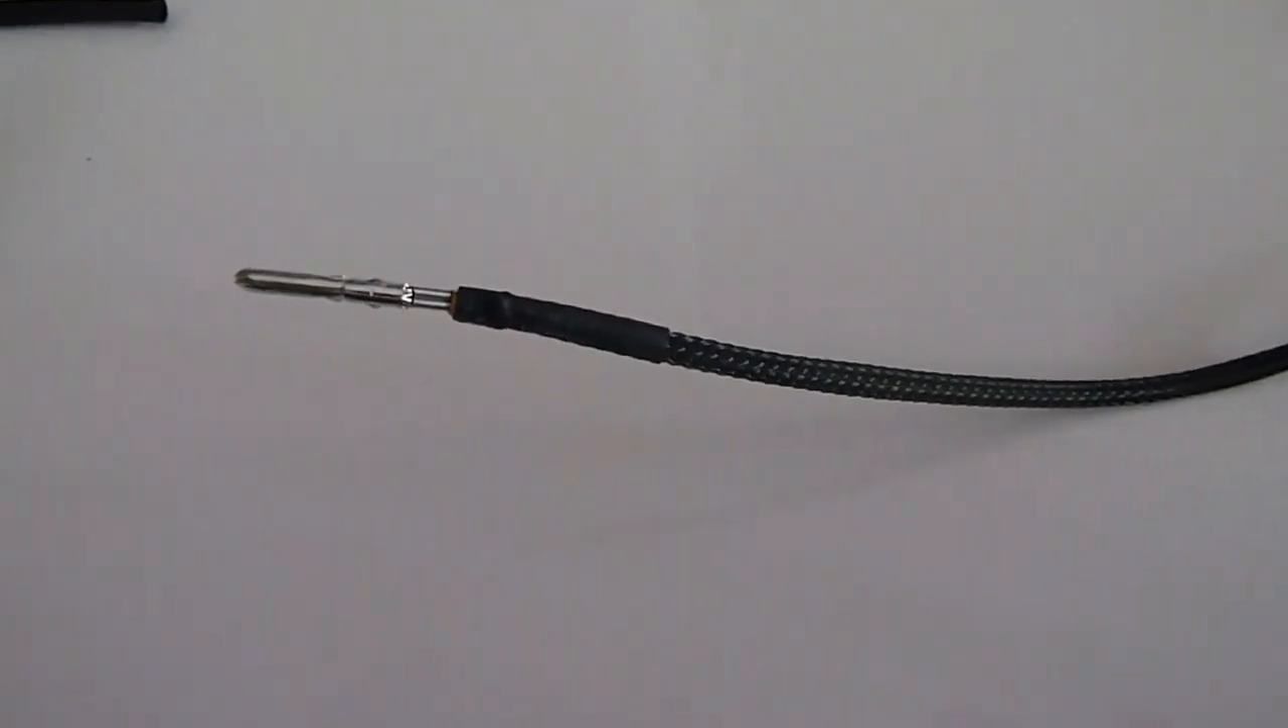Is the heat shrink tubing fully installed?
Yes.